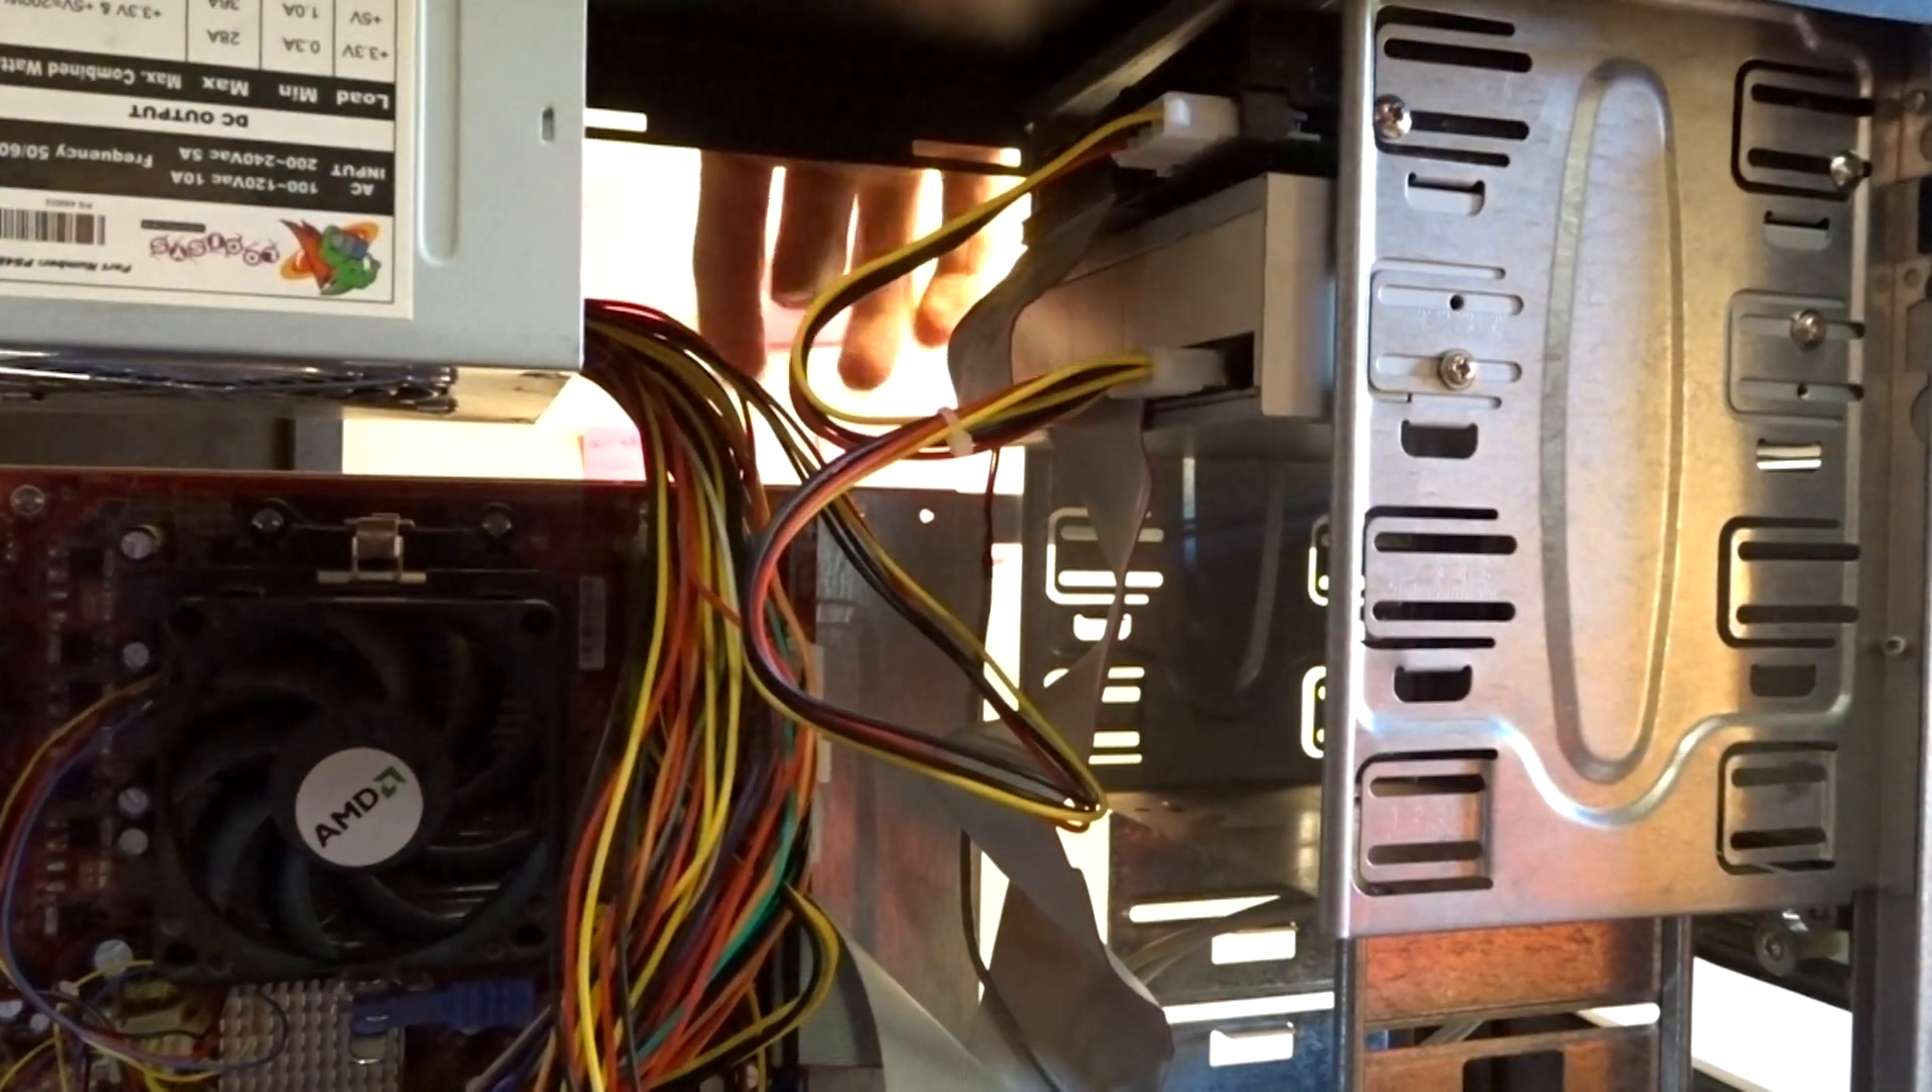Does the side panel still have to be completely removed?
No.